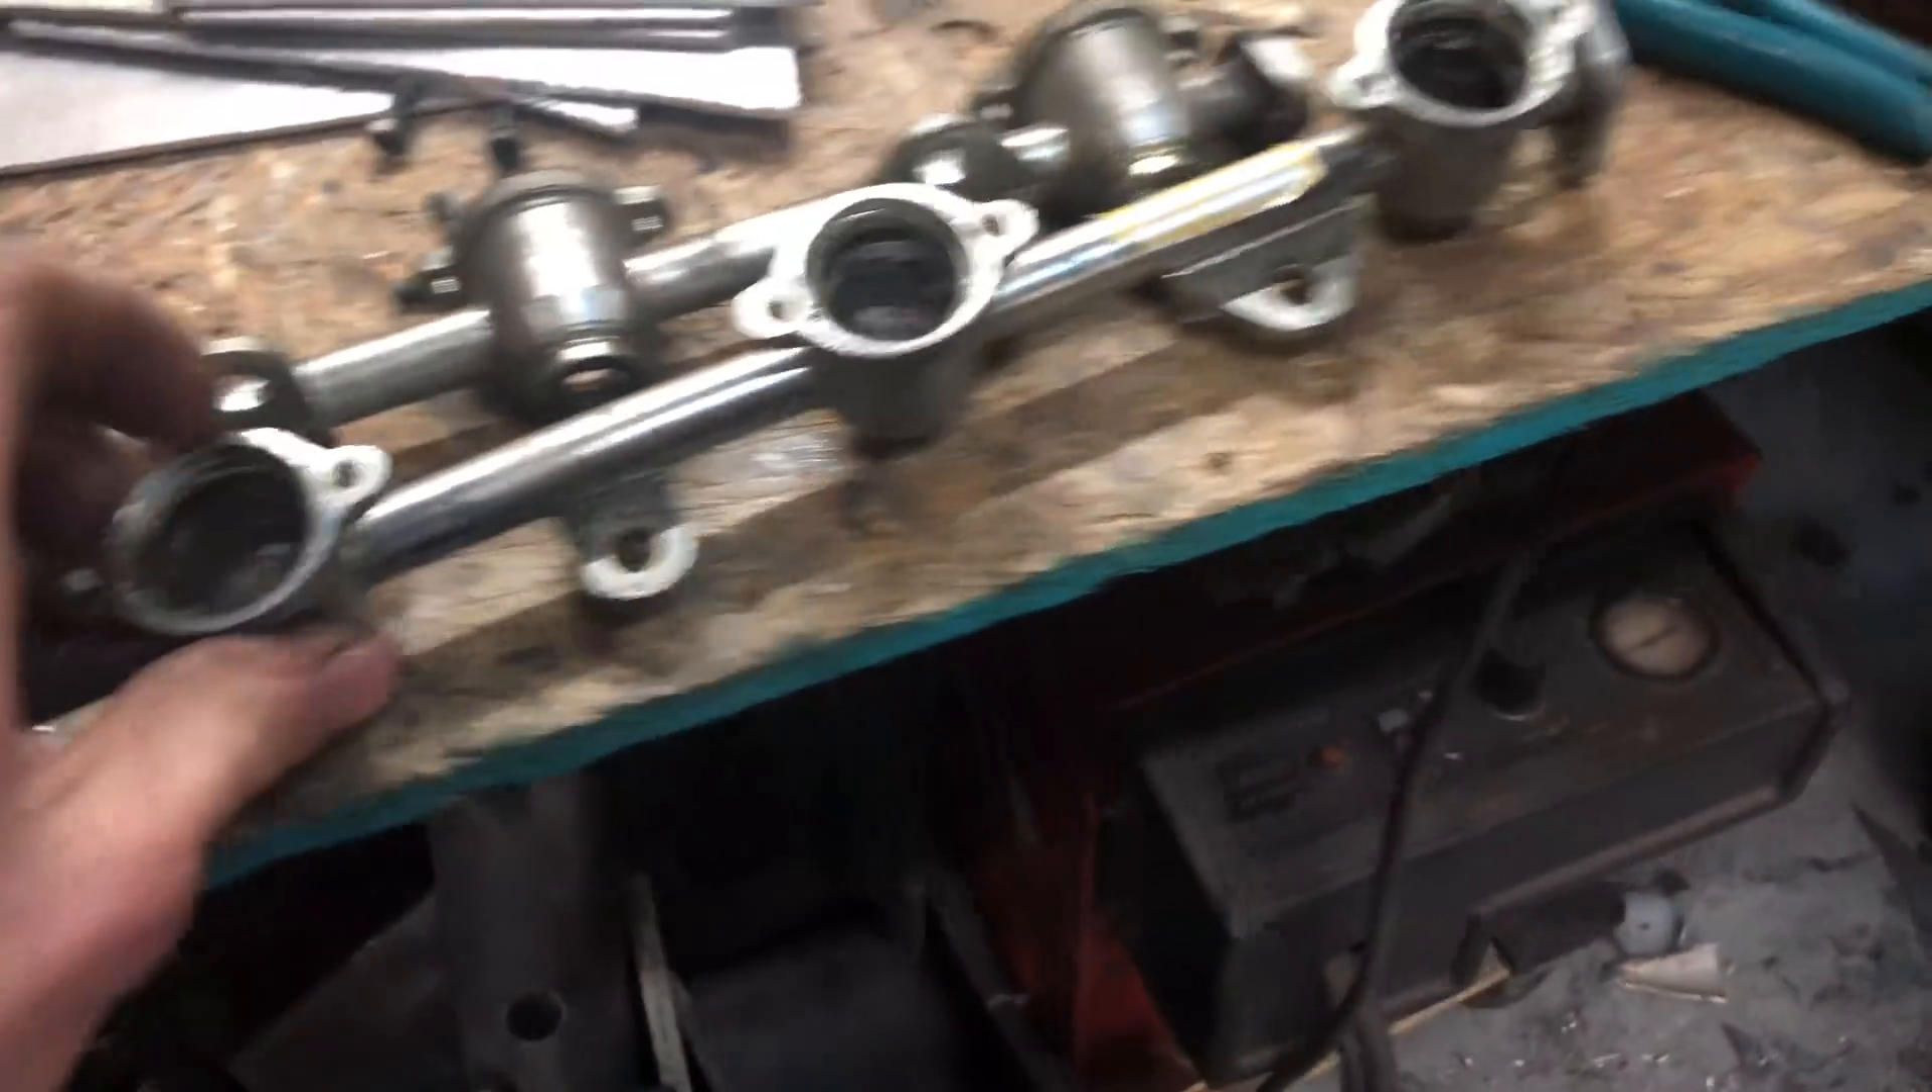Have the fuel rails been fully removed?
Yes.